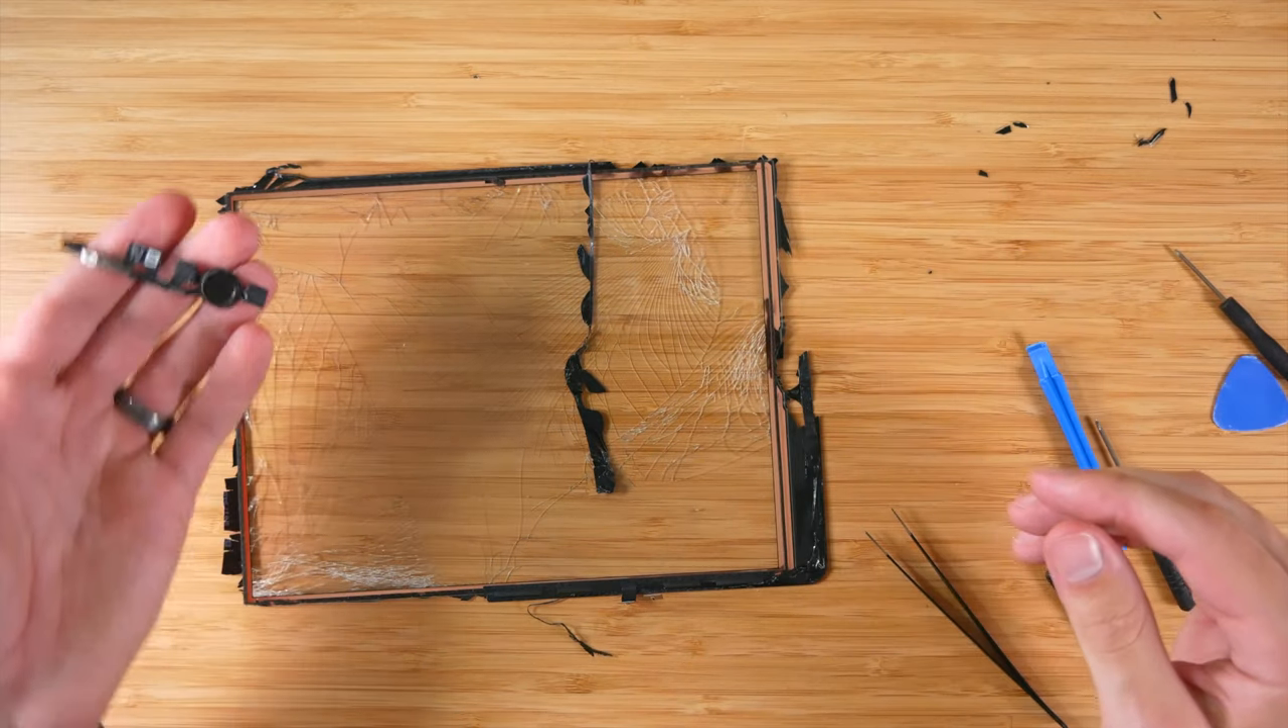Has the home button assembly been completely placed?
No.